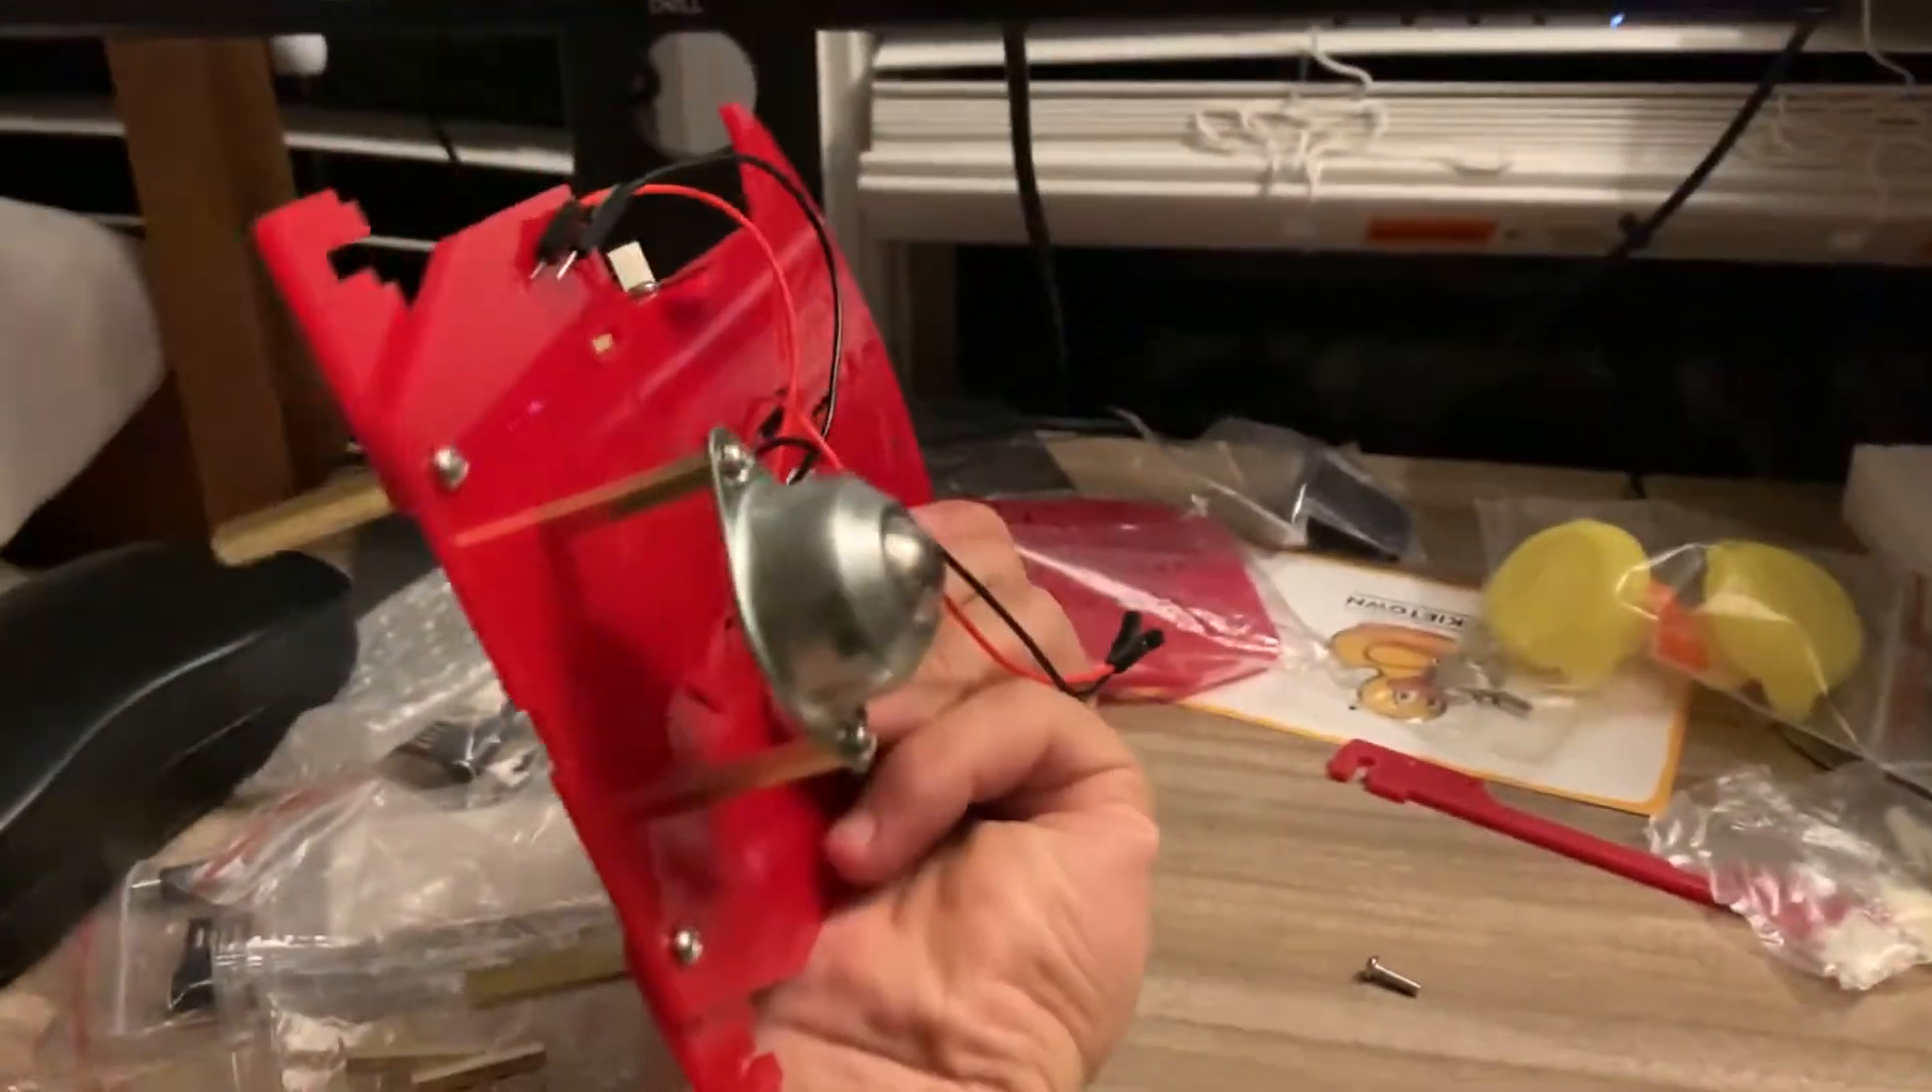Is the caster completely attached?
Yes.